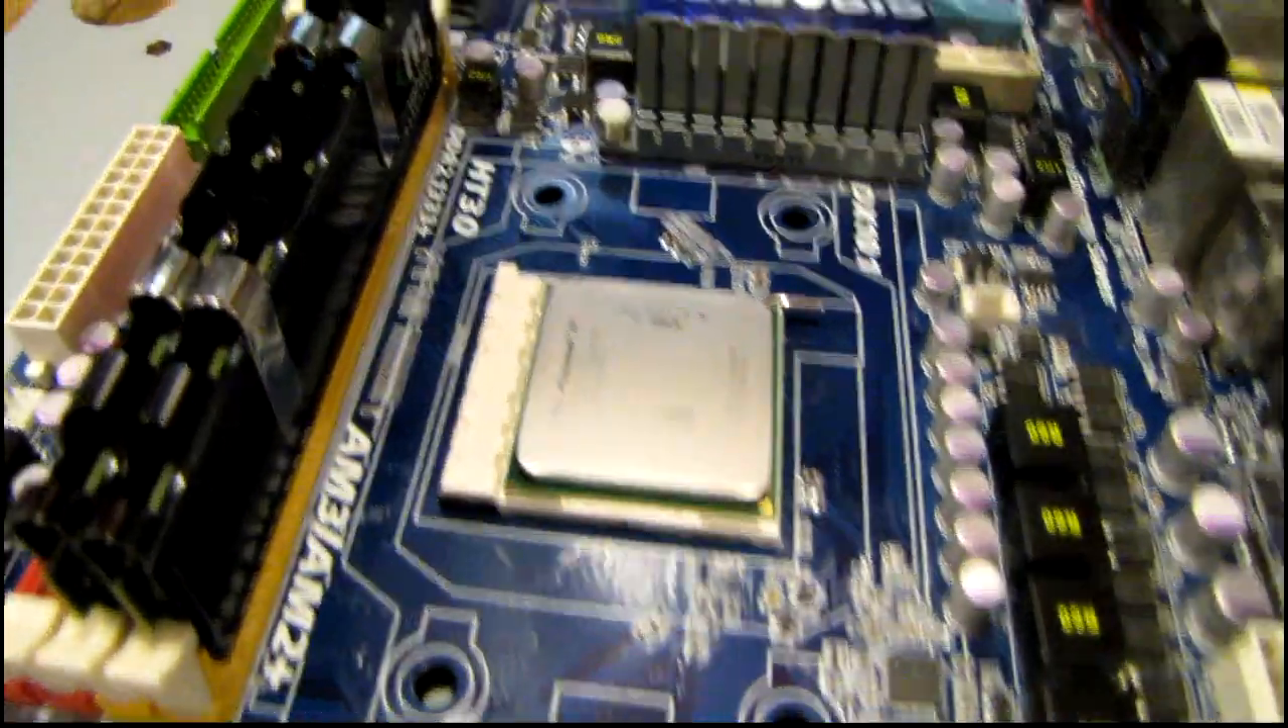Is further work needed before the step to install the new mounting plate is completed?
Yes.